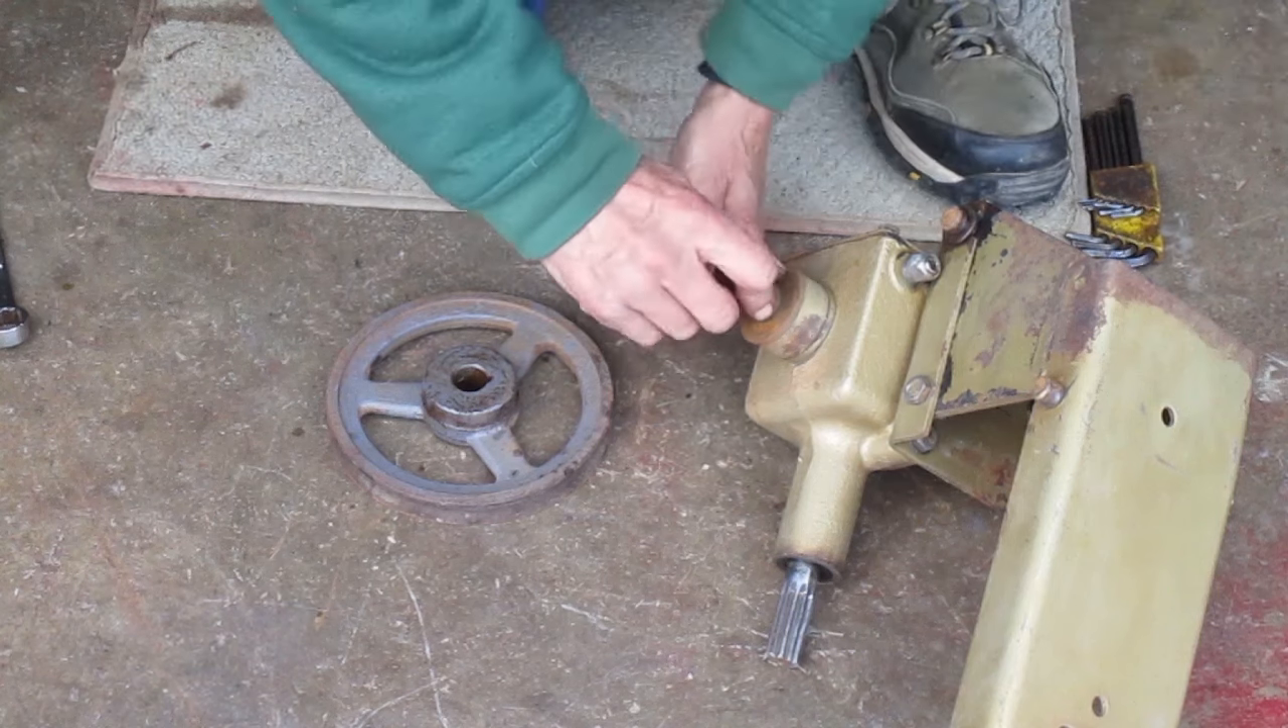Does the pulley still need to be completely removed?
No.